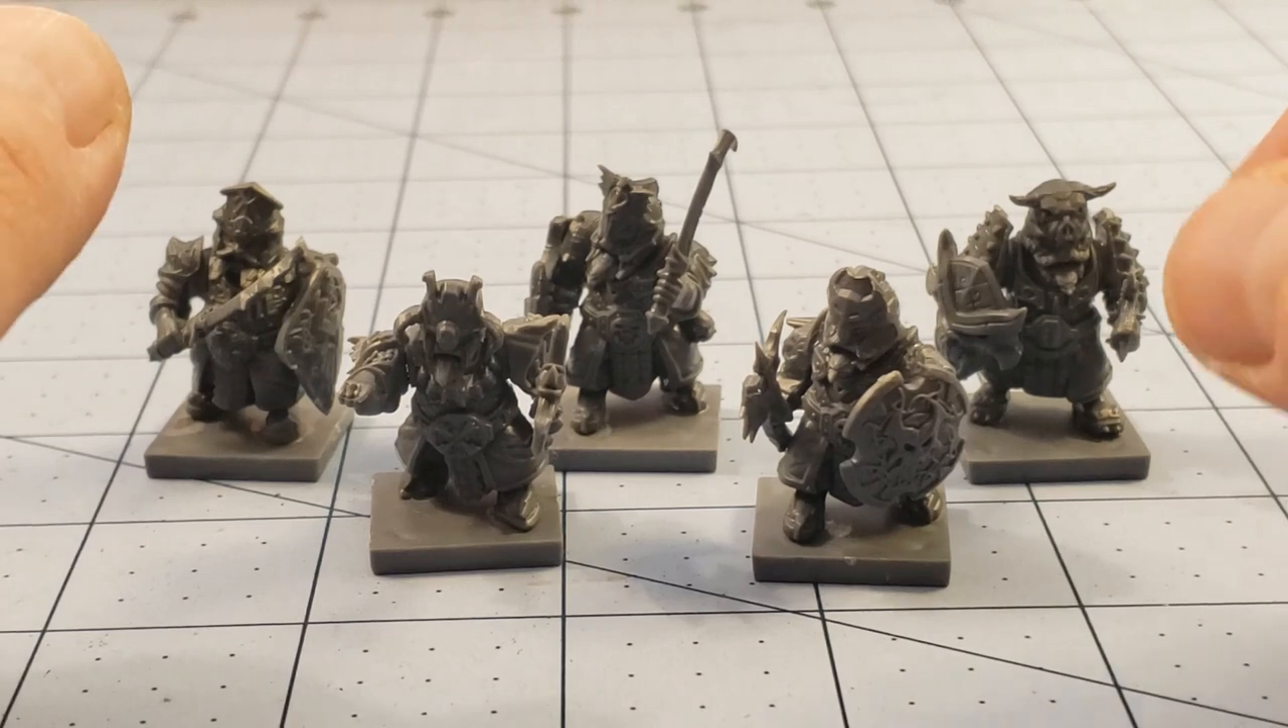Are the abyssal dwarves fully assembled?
Yes.